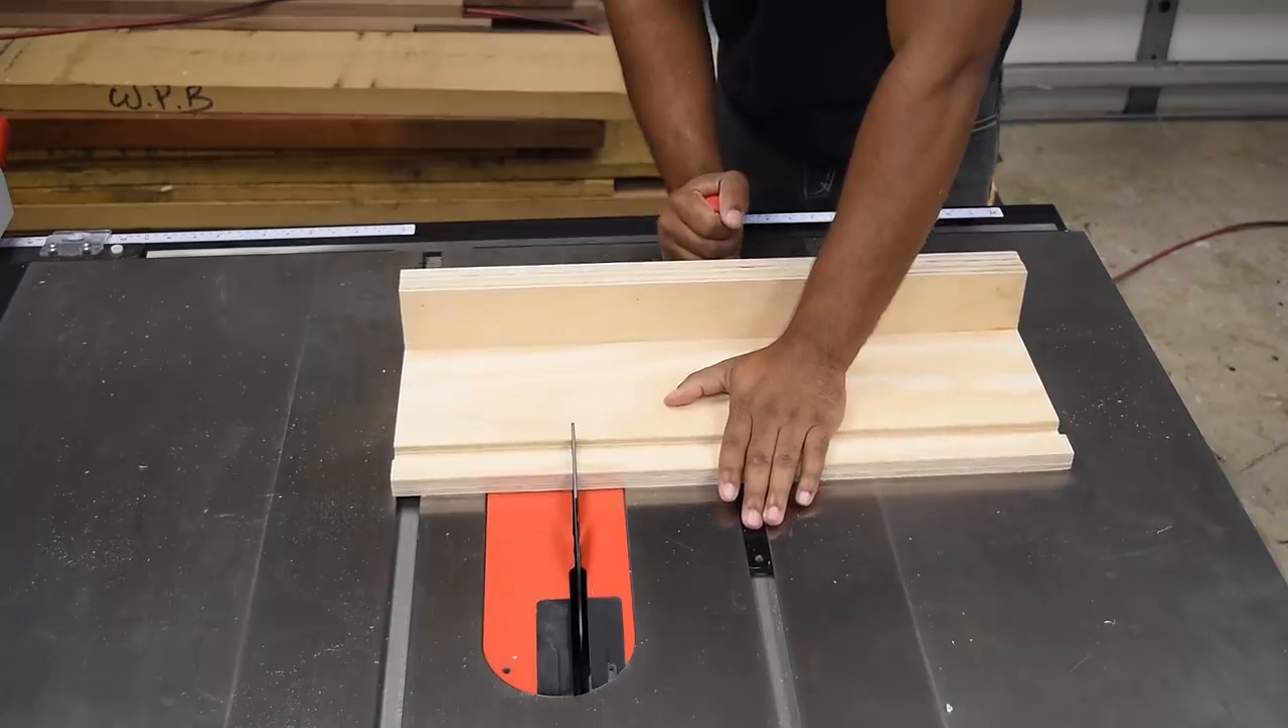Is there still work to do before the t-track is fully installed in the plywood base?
Yes.